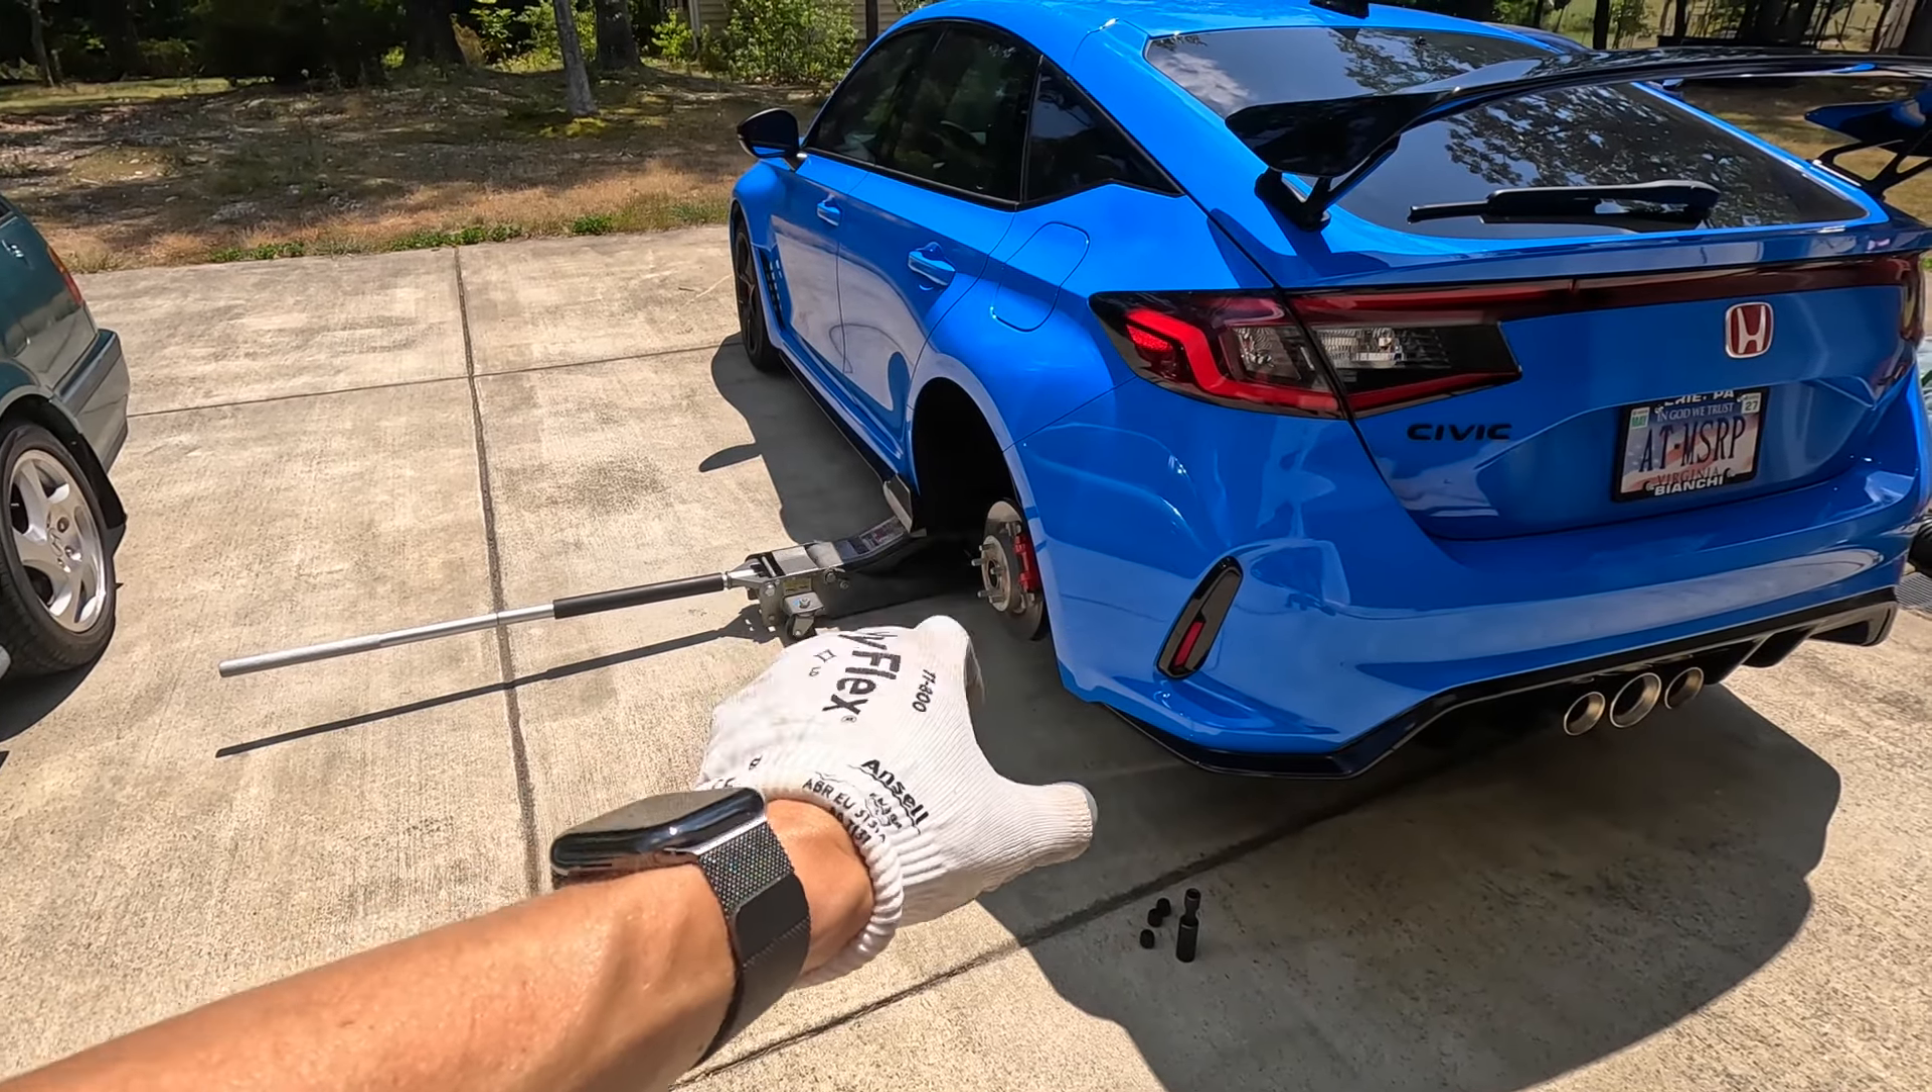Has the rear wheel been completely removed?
Yes.